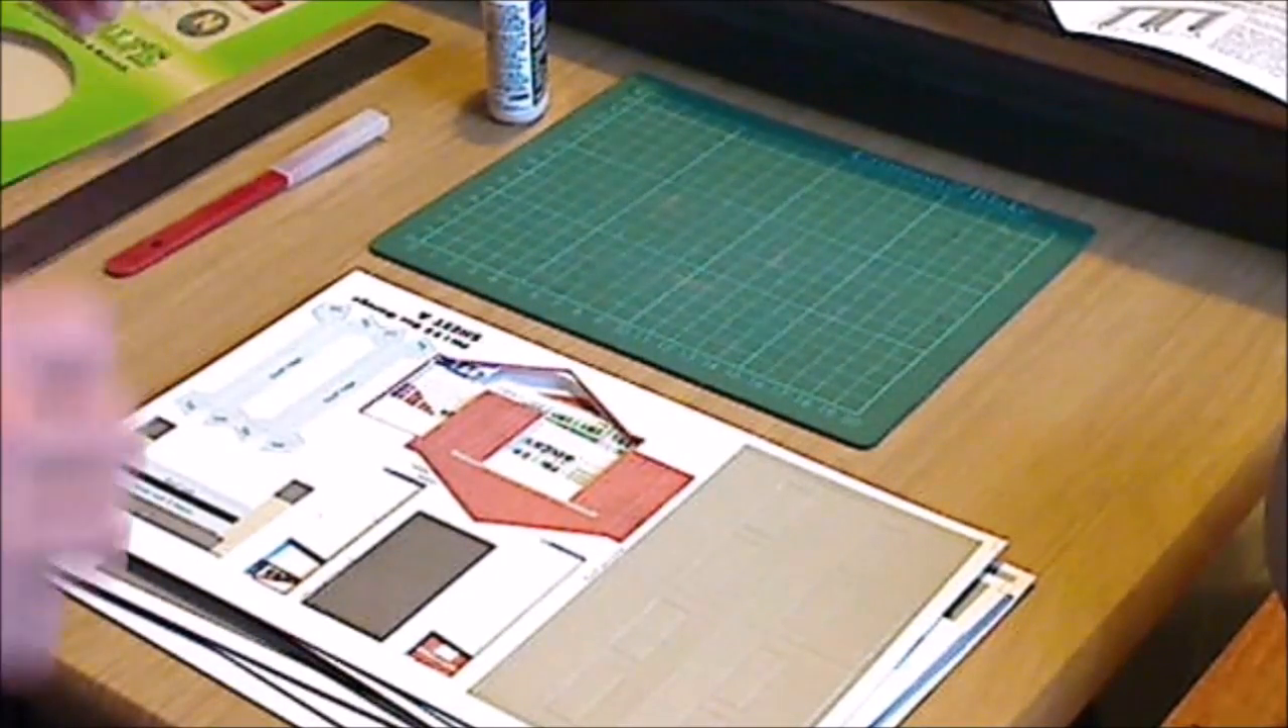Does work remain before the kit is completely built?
Yes.